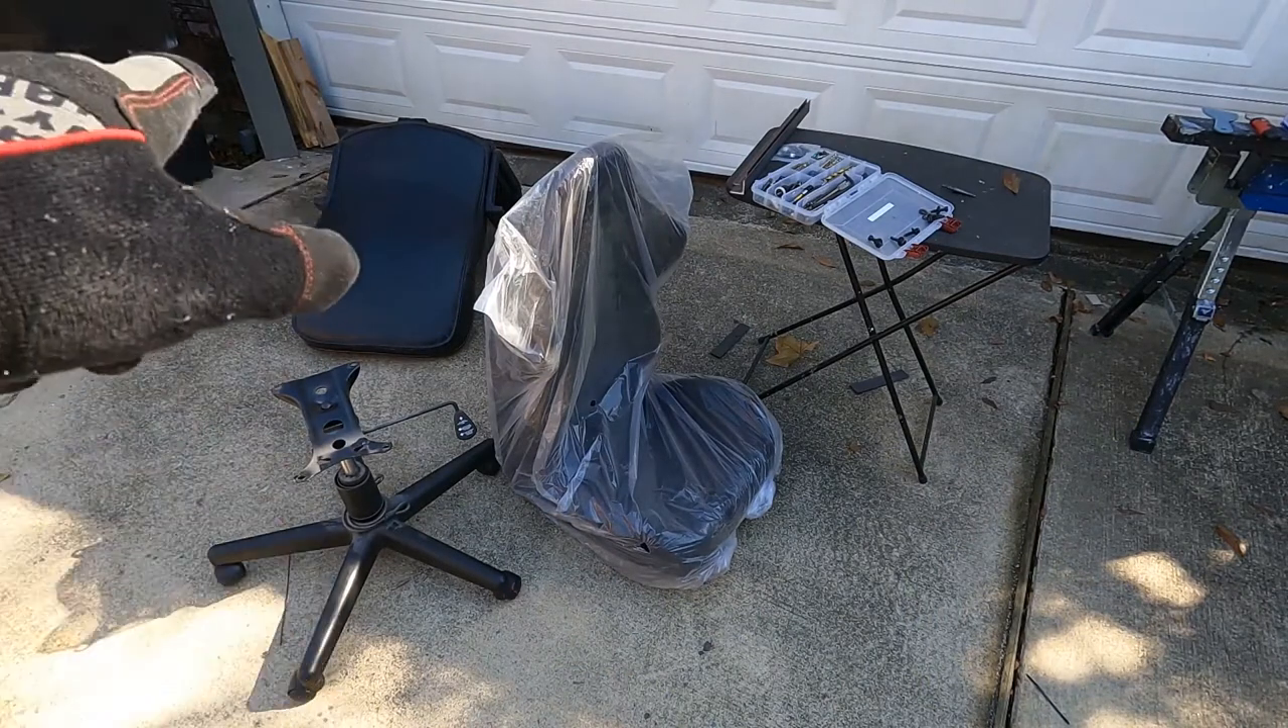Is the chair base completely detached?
Yes.